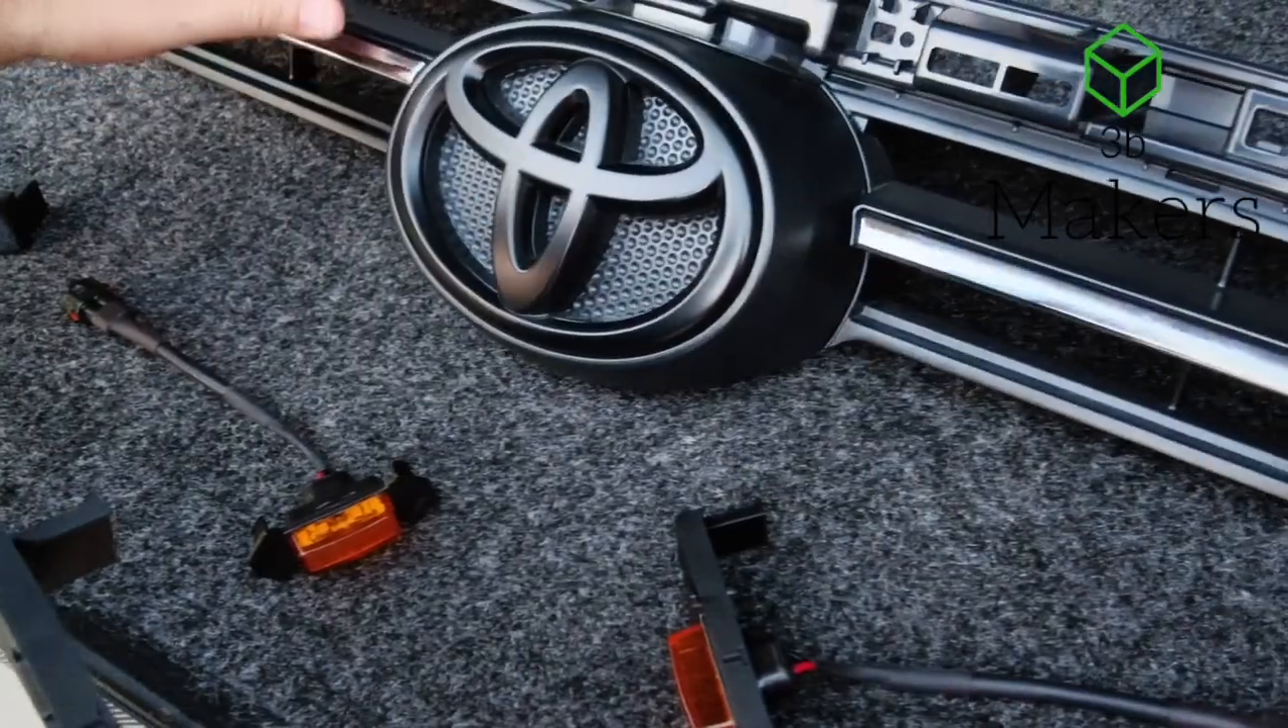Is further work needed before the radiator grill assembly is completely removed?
No.